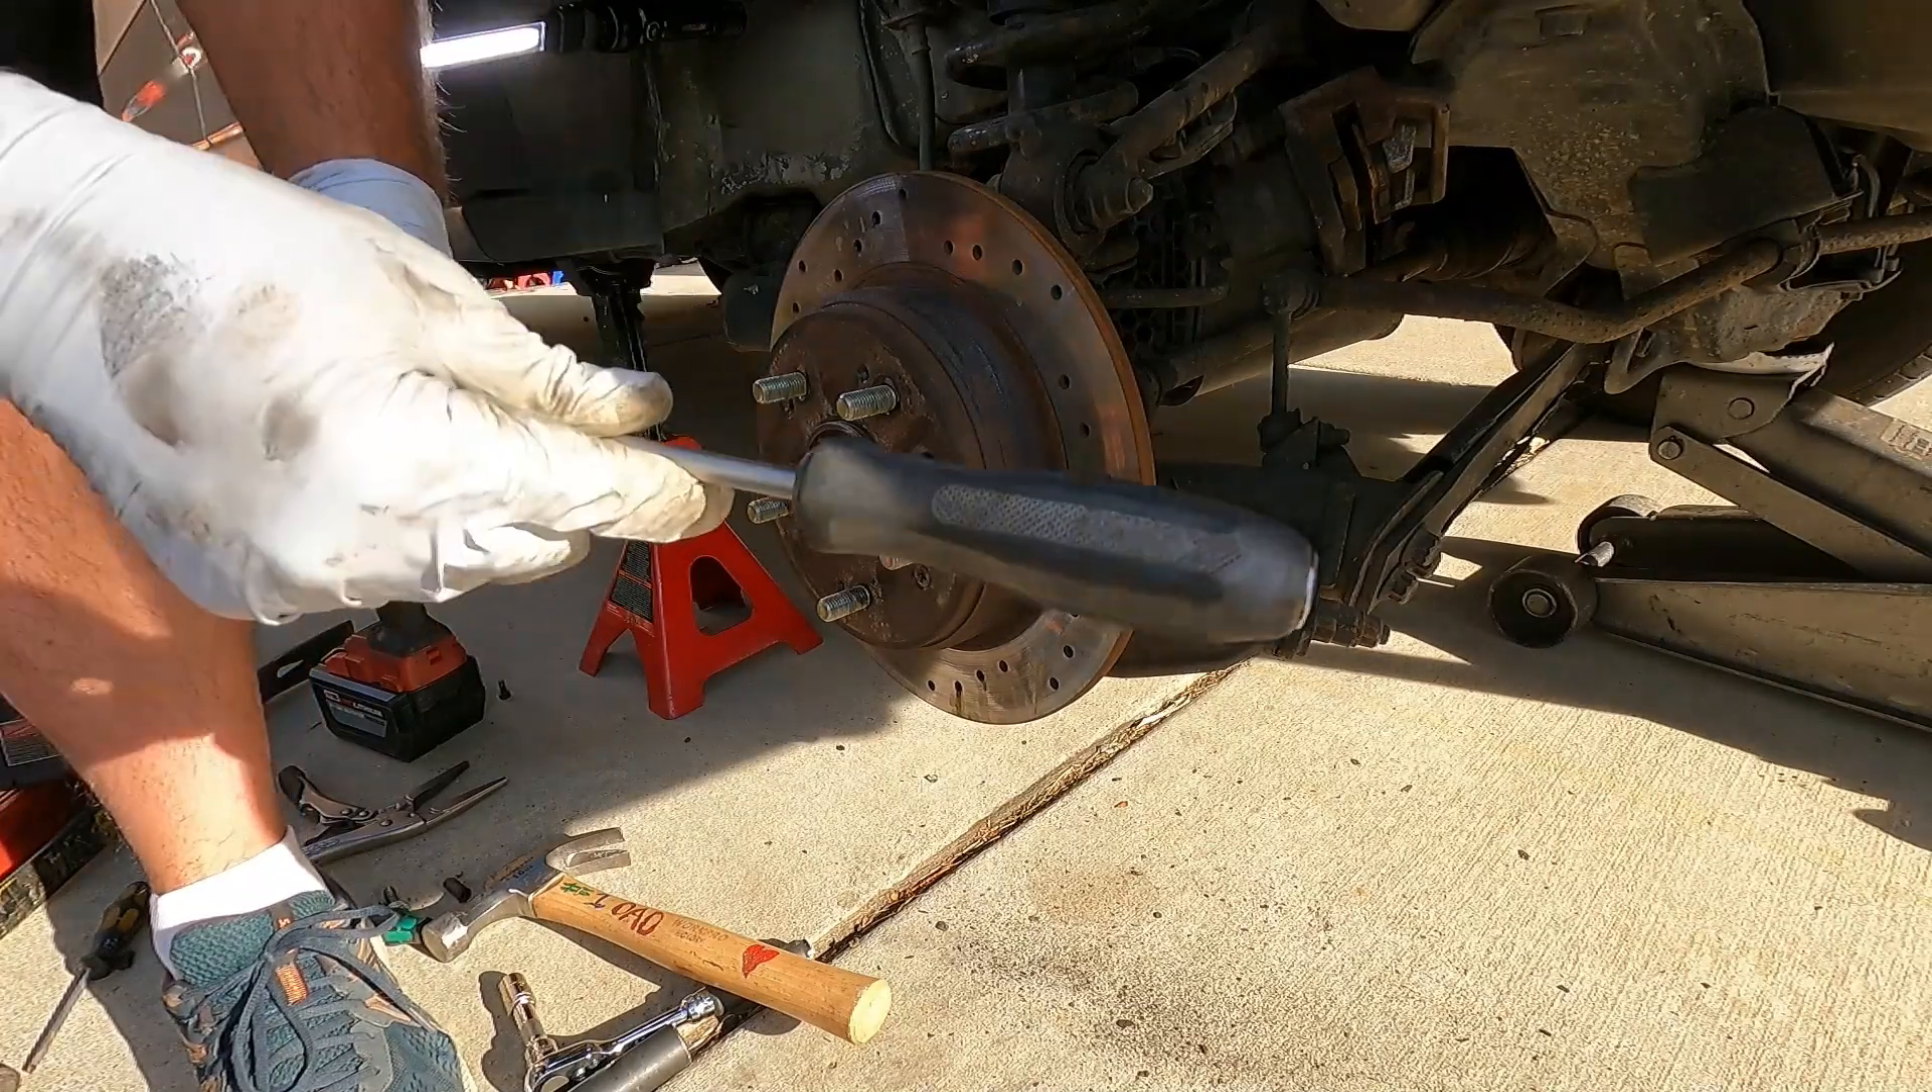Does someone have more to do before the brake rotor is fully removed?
Yes.